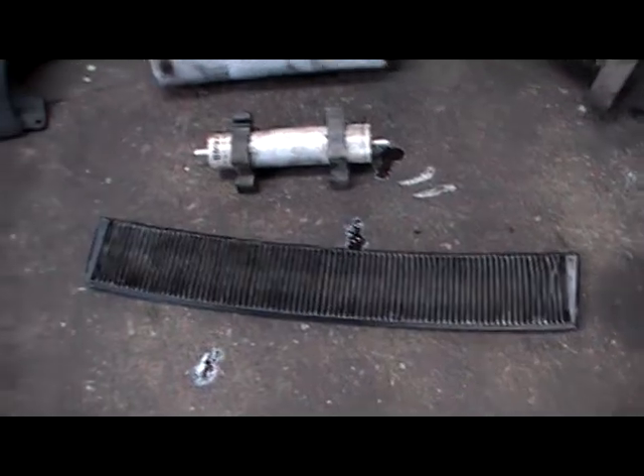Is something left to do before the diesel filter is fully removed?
No.